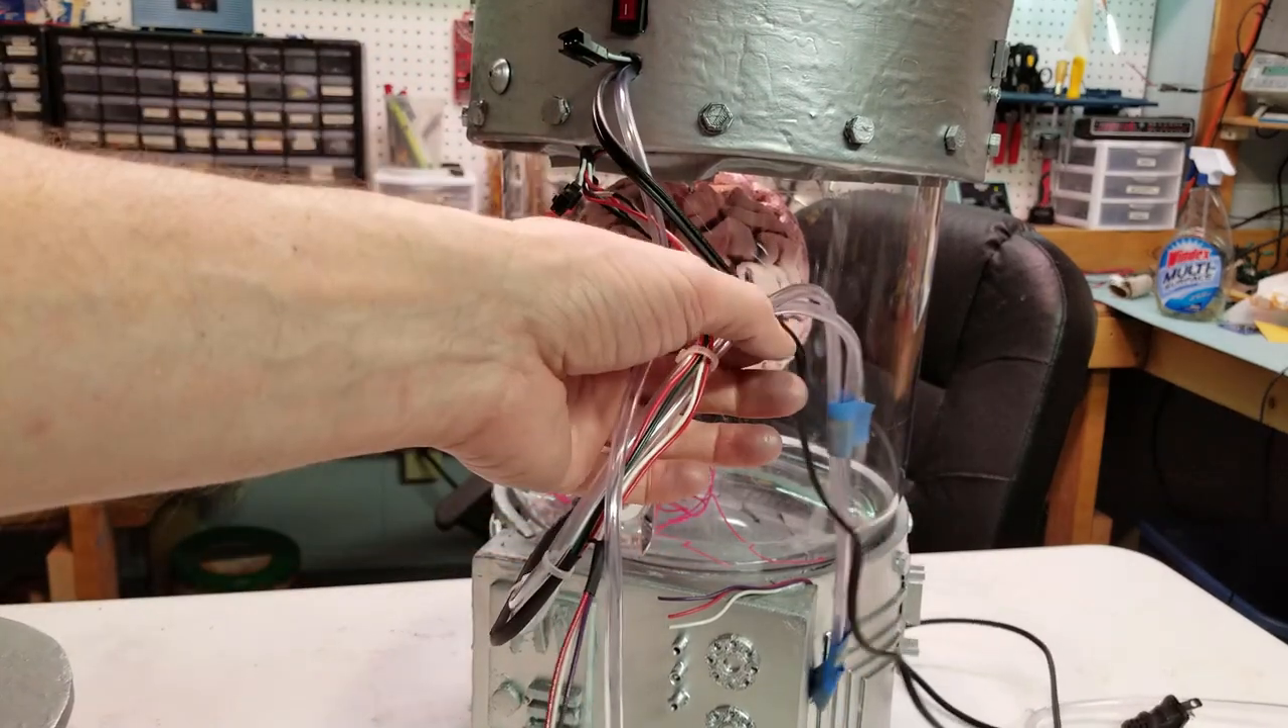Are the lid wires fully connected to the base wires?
No.